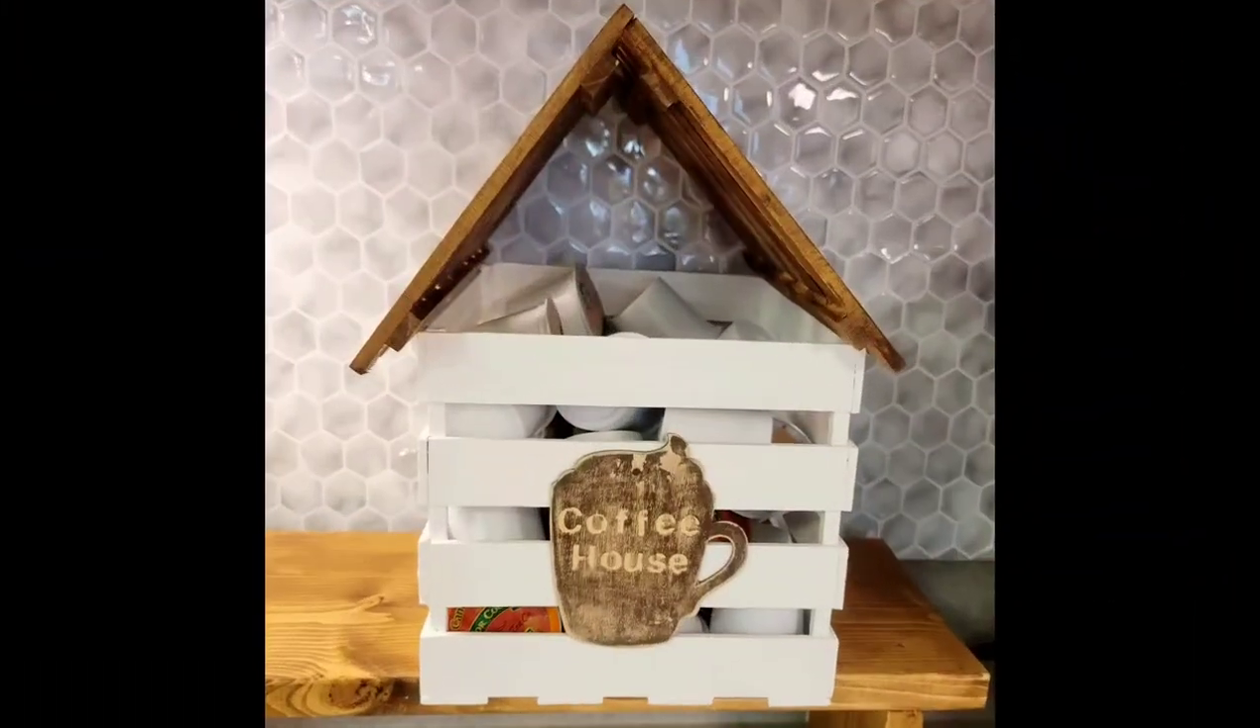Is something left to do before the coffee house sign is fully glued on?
No.